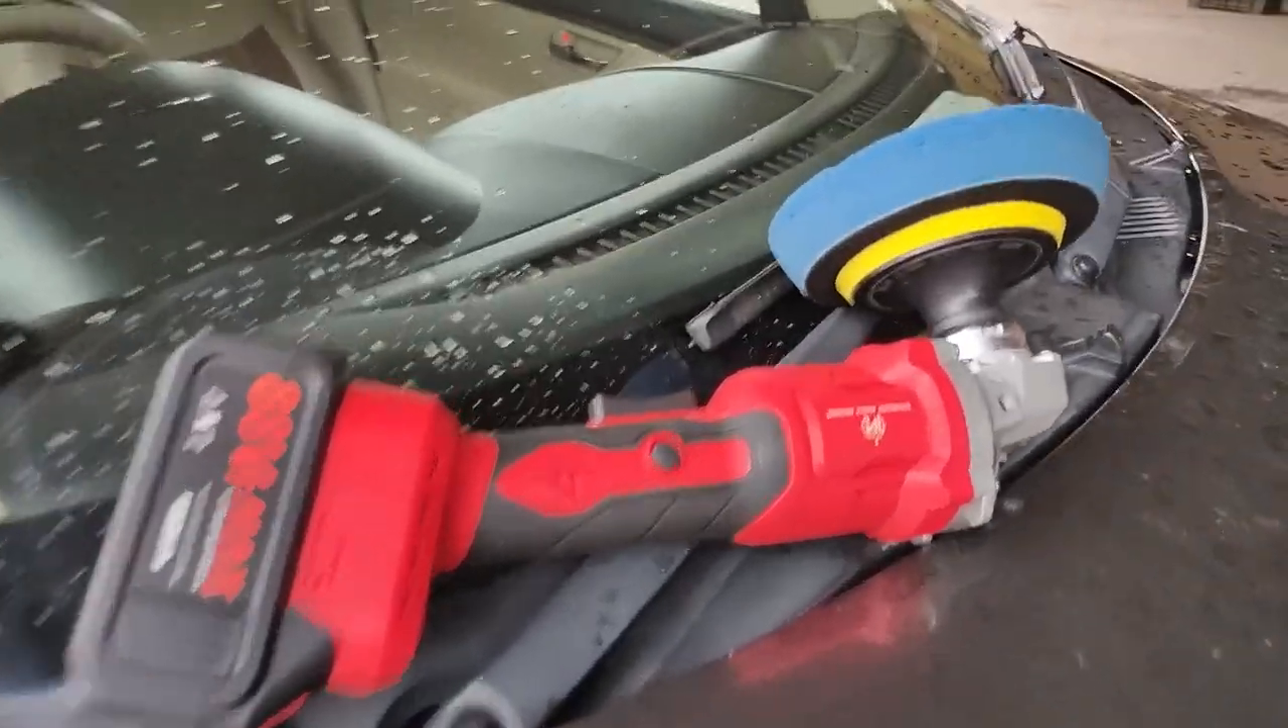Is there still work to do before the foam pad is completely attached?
No.